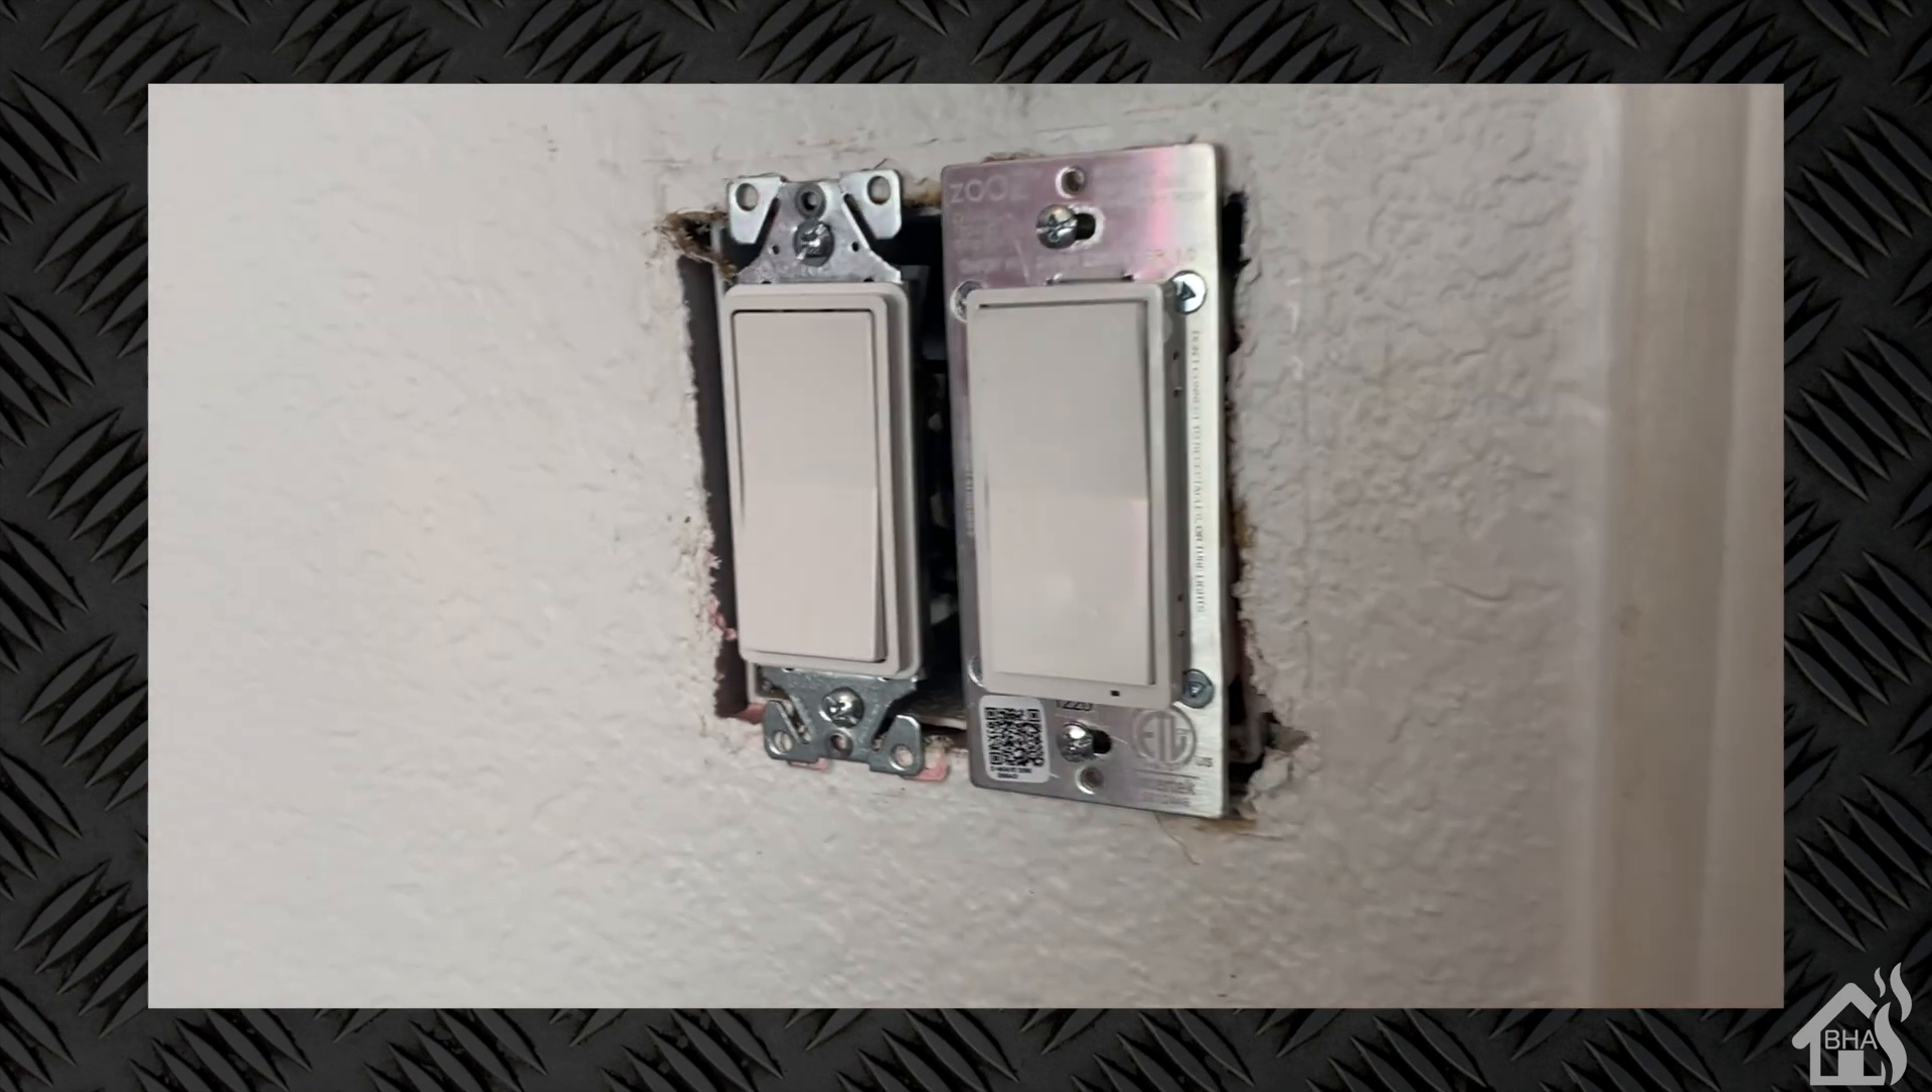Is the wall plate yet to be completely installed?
Yes.